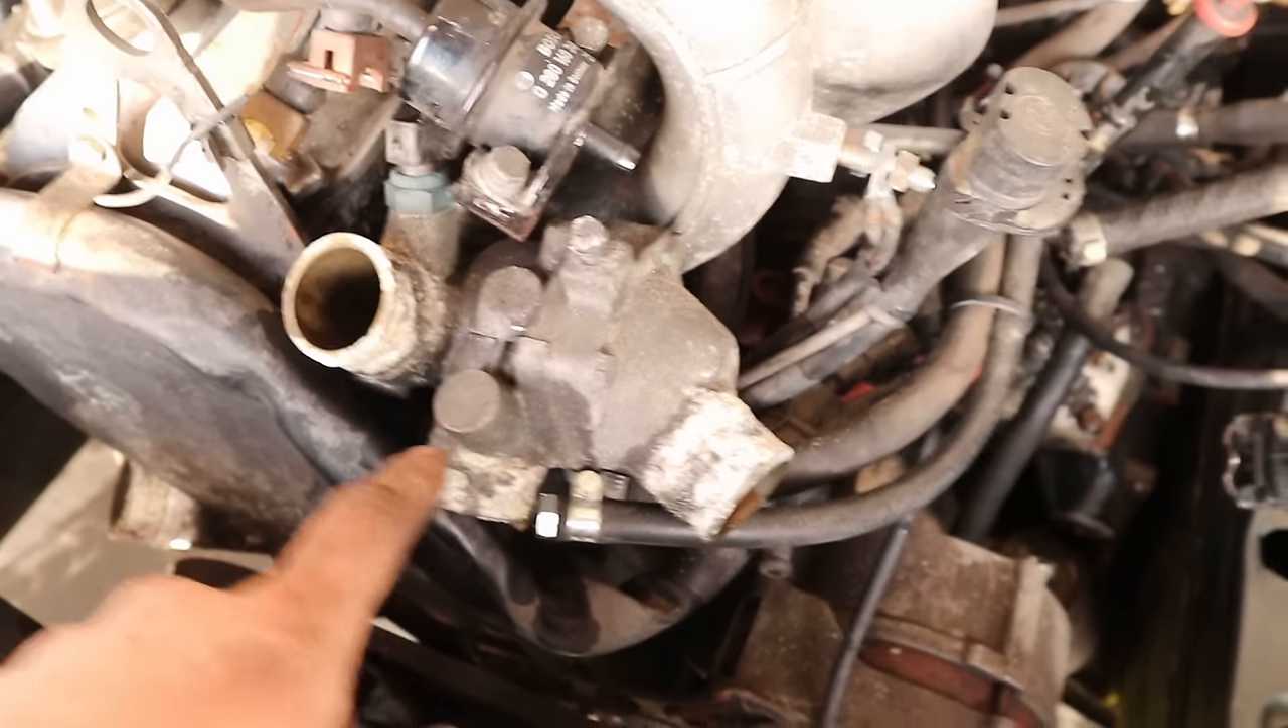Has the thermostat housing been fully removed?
No.